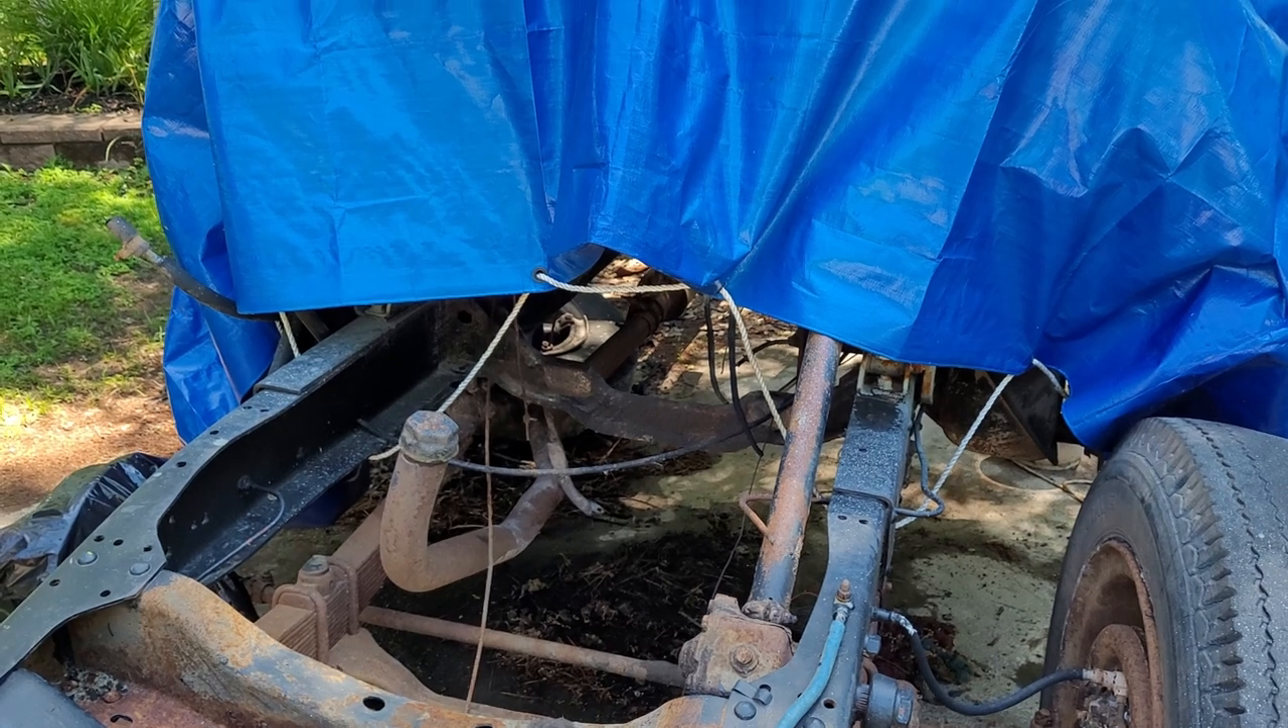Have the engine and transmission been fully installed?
No.